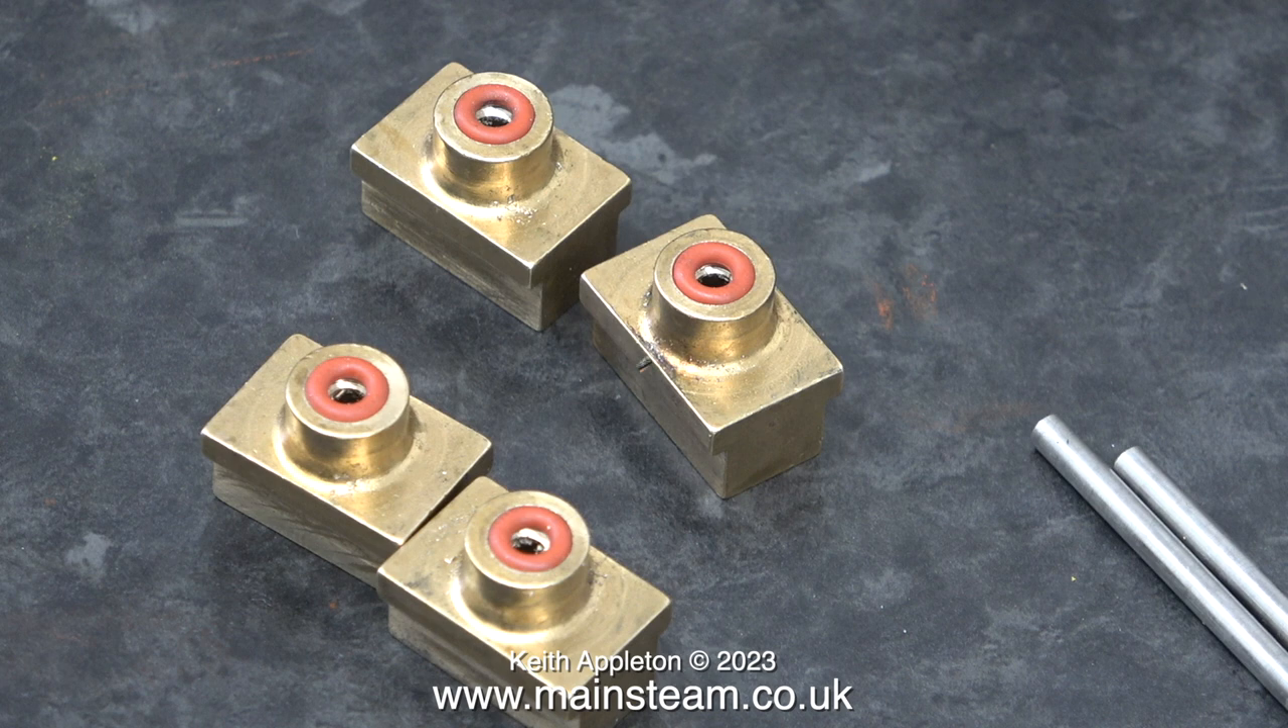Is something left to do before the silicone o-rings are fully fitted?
No.